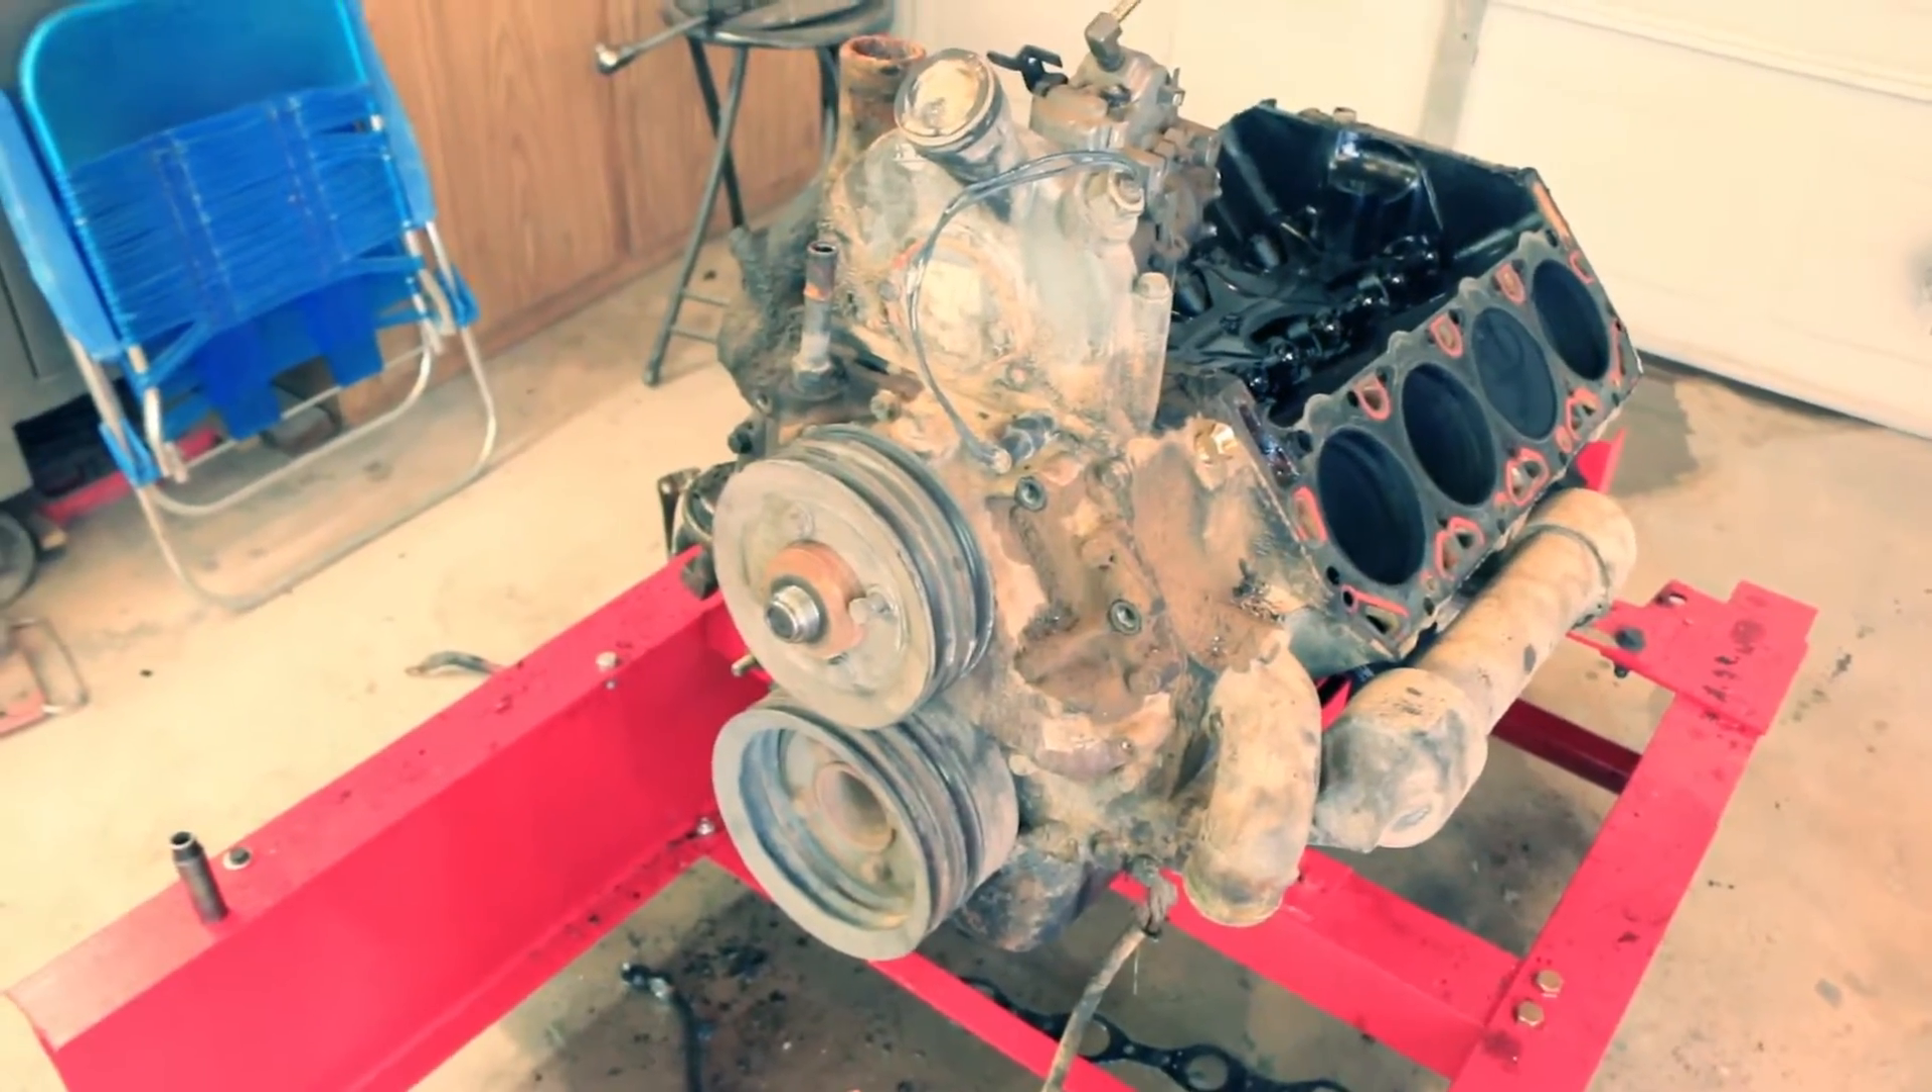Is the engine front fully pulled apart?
No.